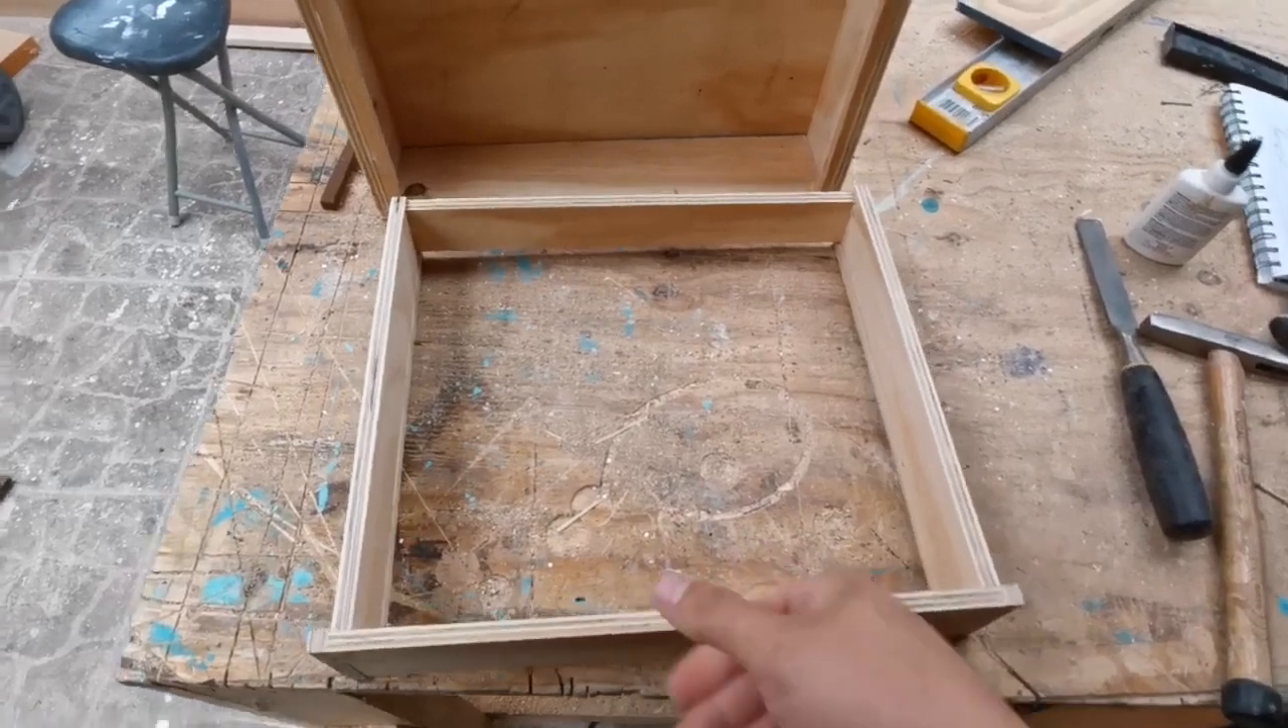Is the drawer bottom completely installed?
No.